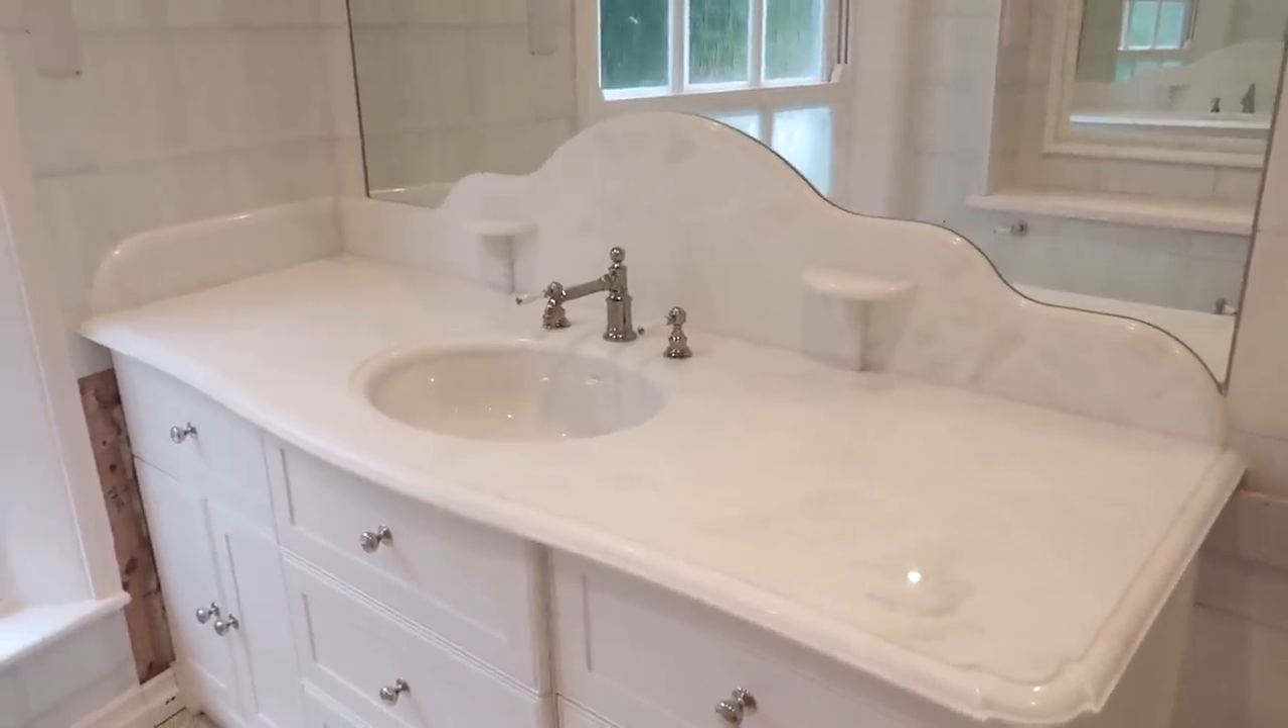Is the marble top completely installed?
Yes.